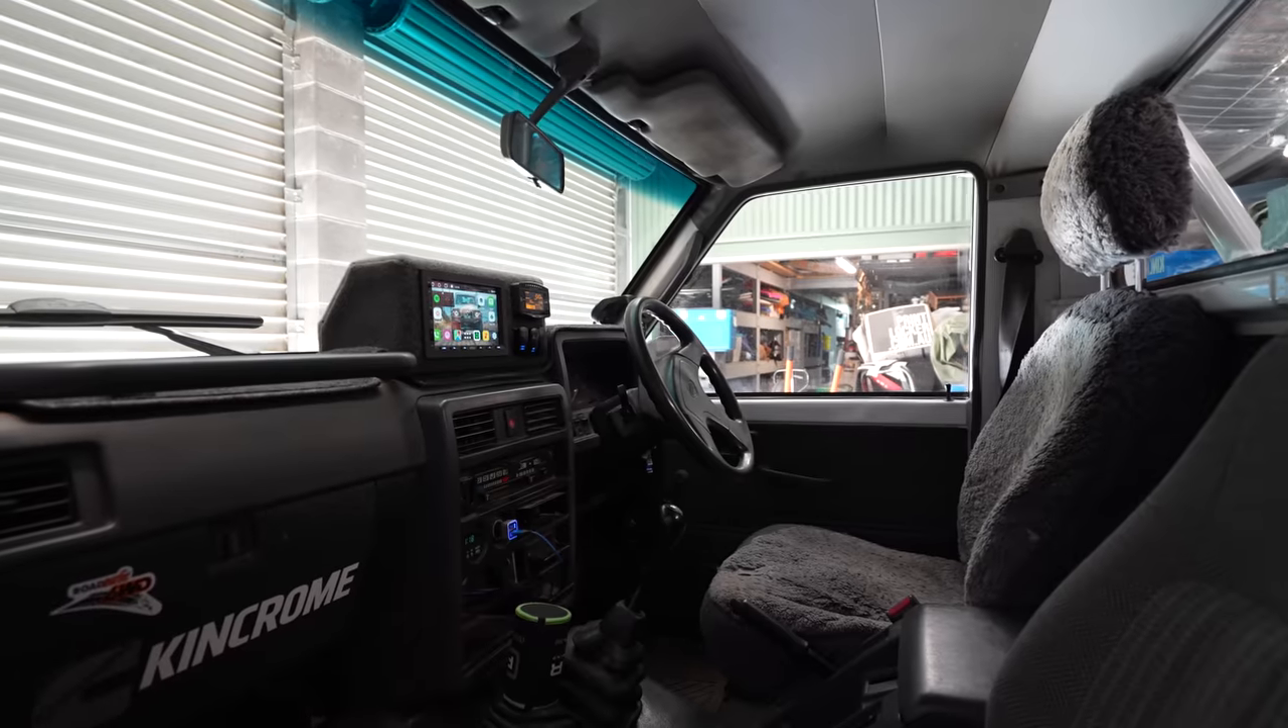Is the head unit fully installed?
Yes.